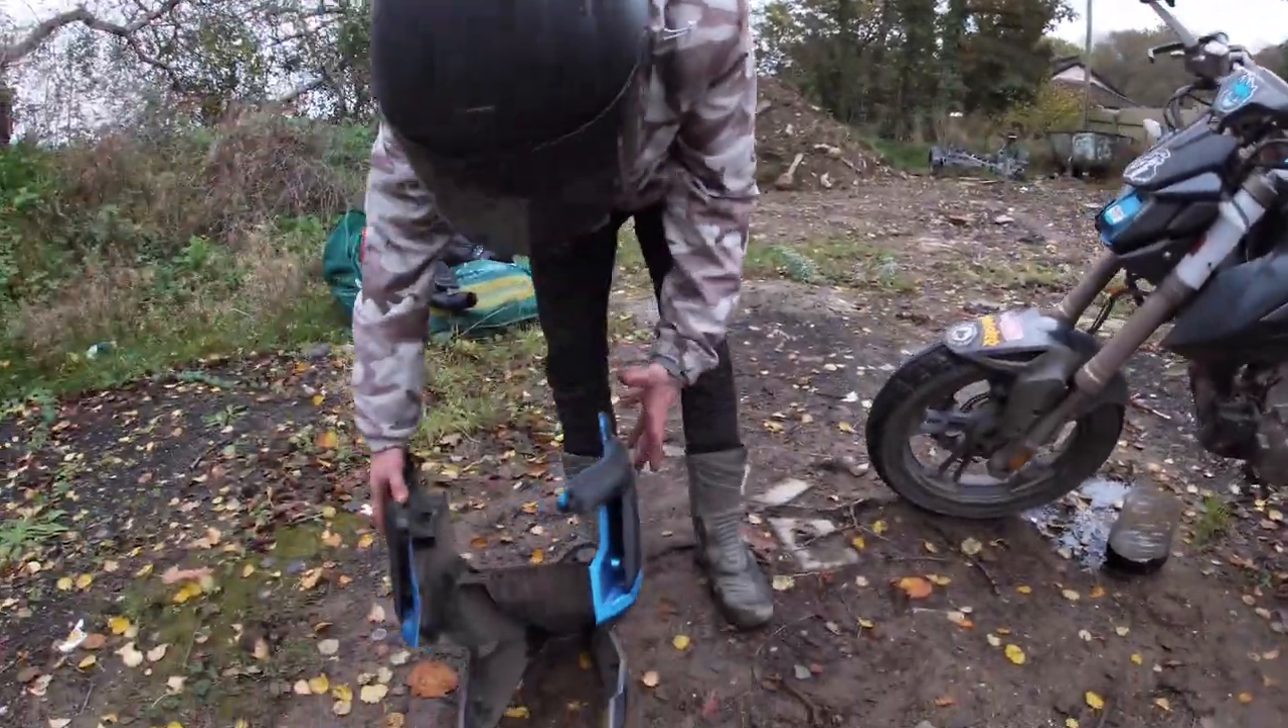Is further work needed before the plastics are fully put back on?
Yes.